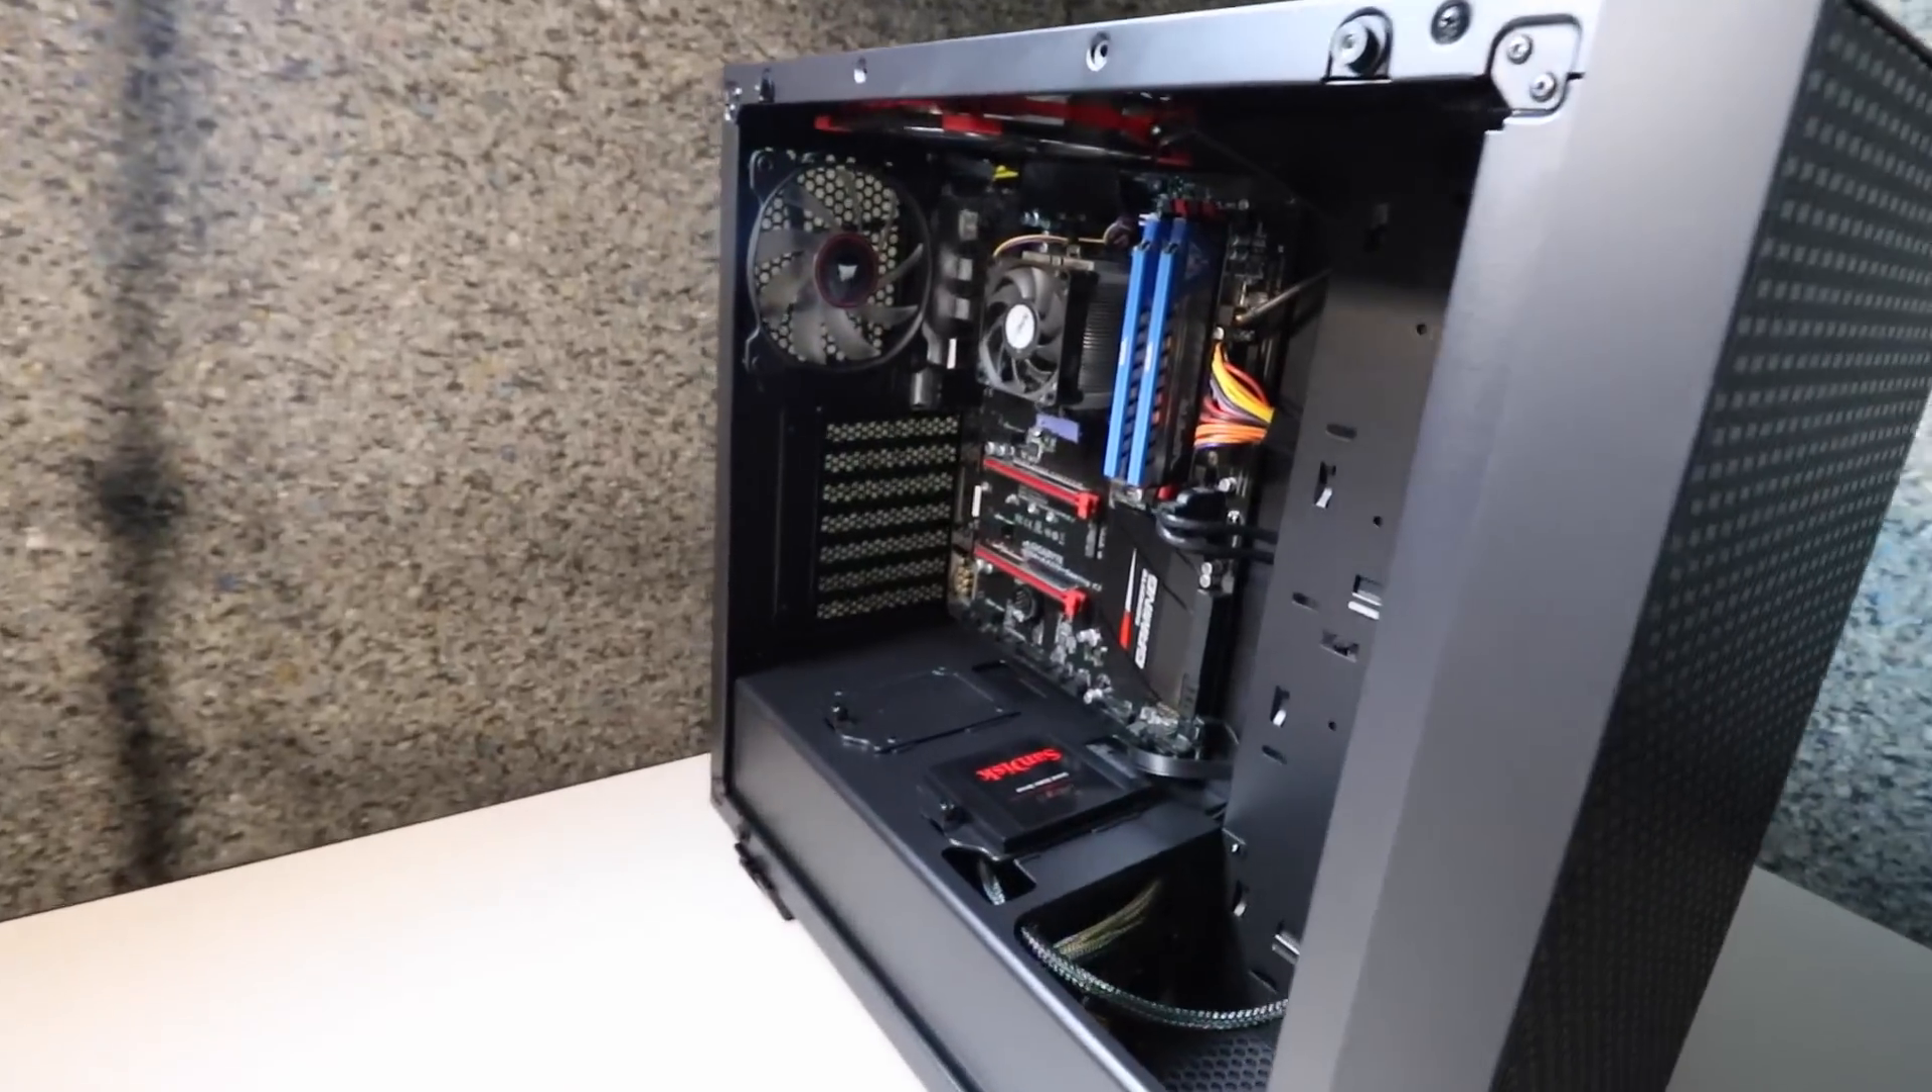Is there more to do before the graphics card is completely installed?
Yes.